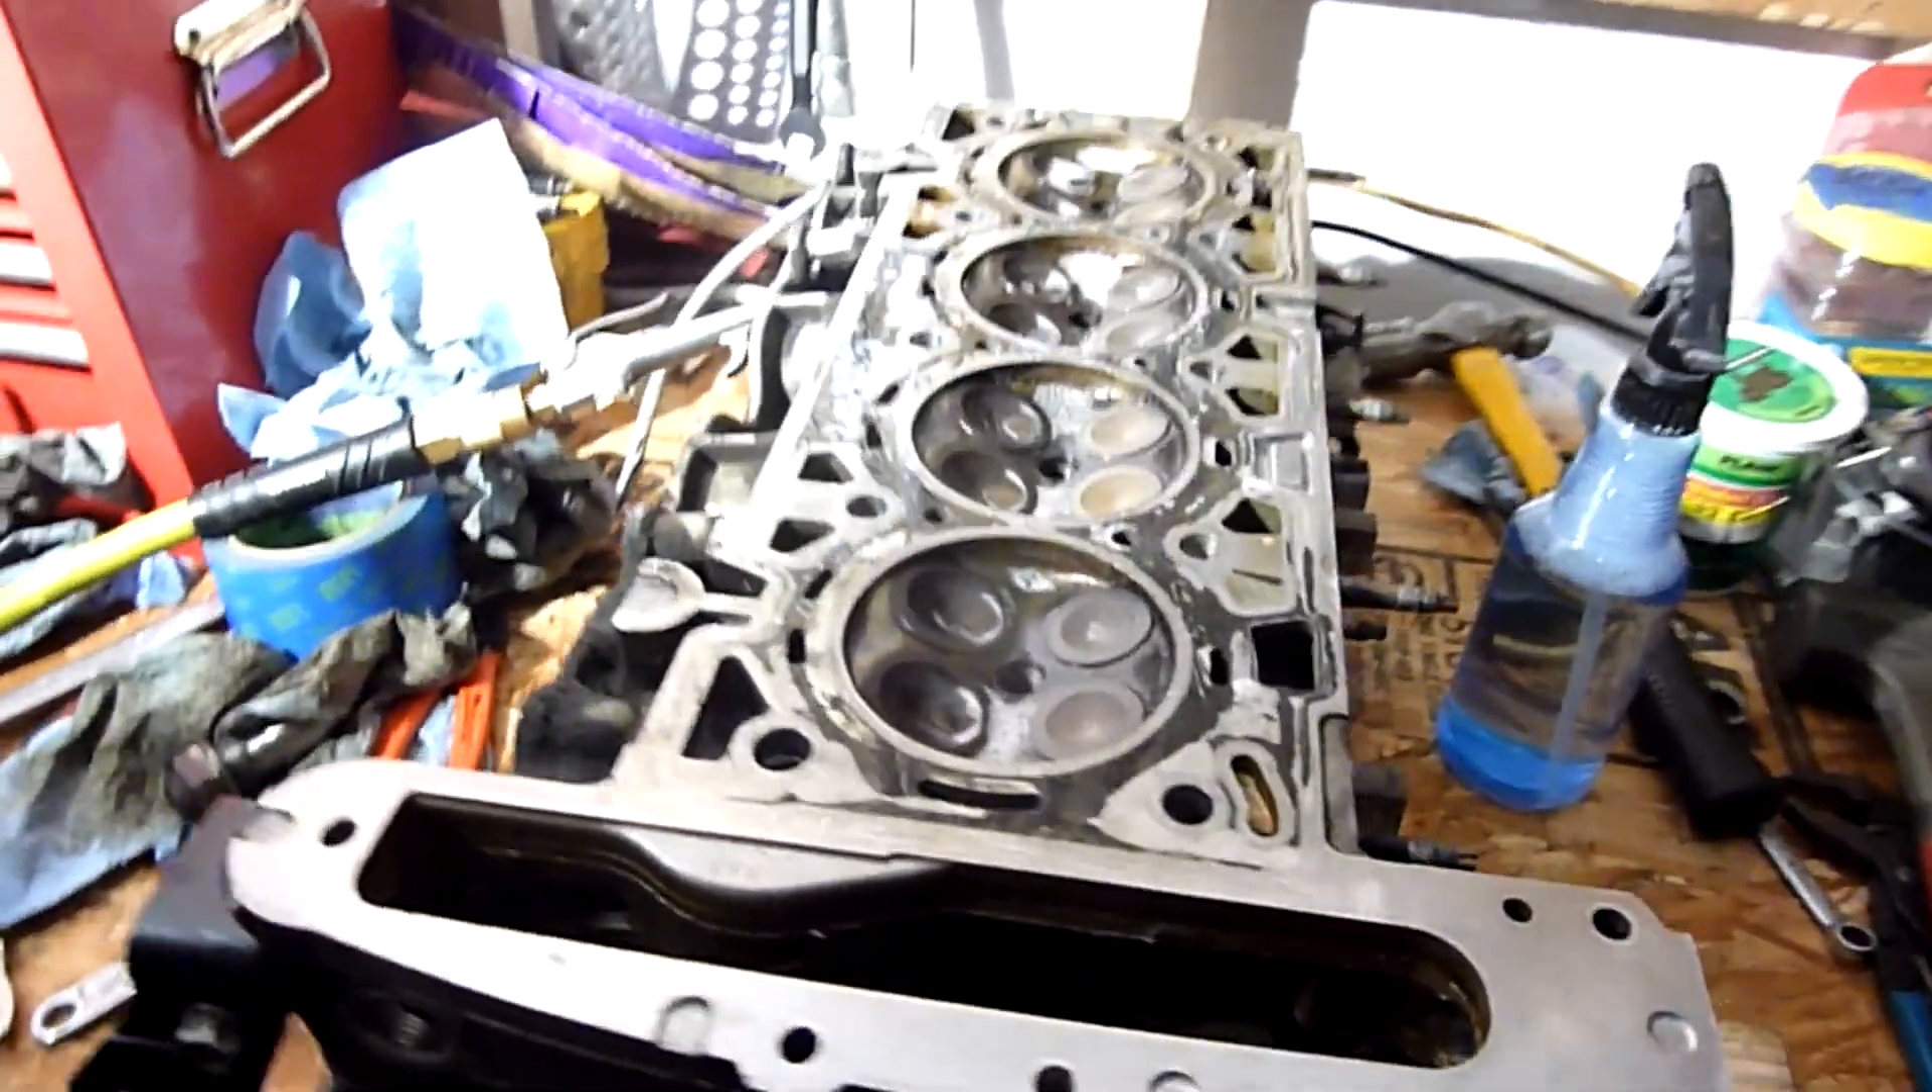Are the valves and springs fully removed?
No.